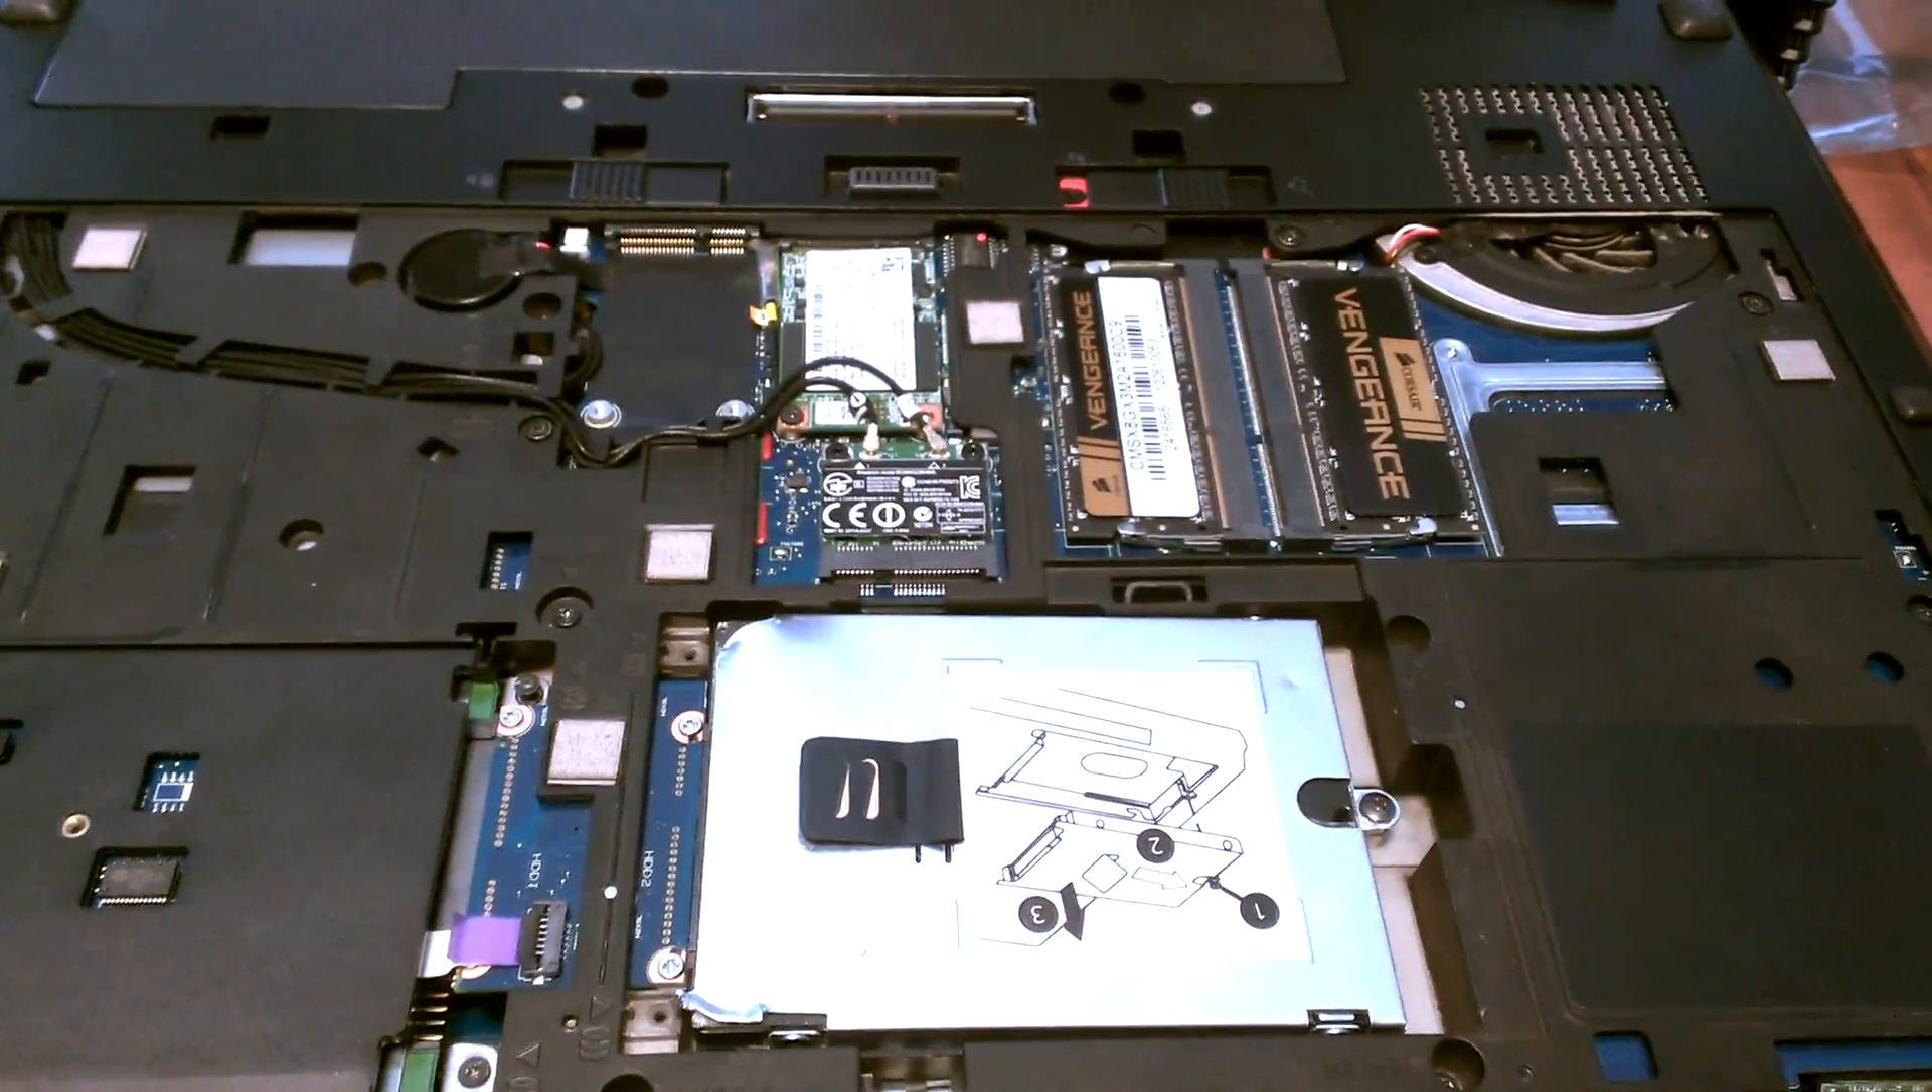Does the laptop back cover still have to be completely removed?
No.